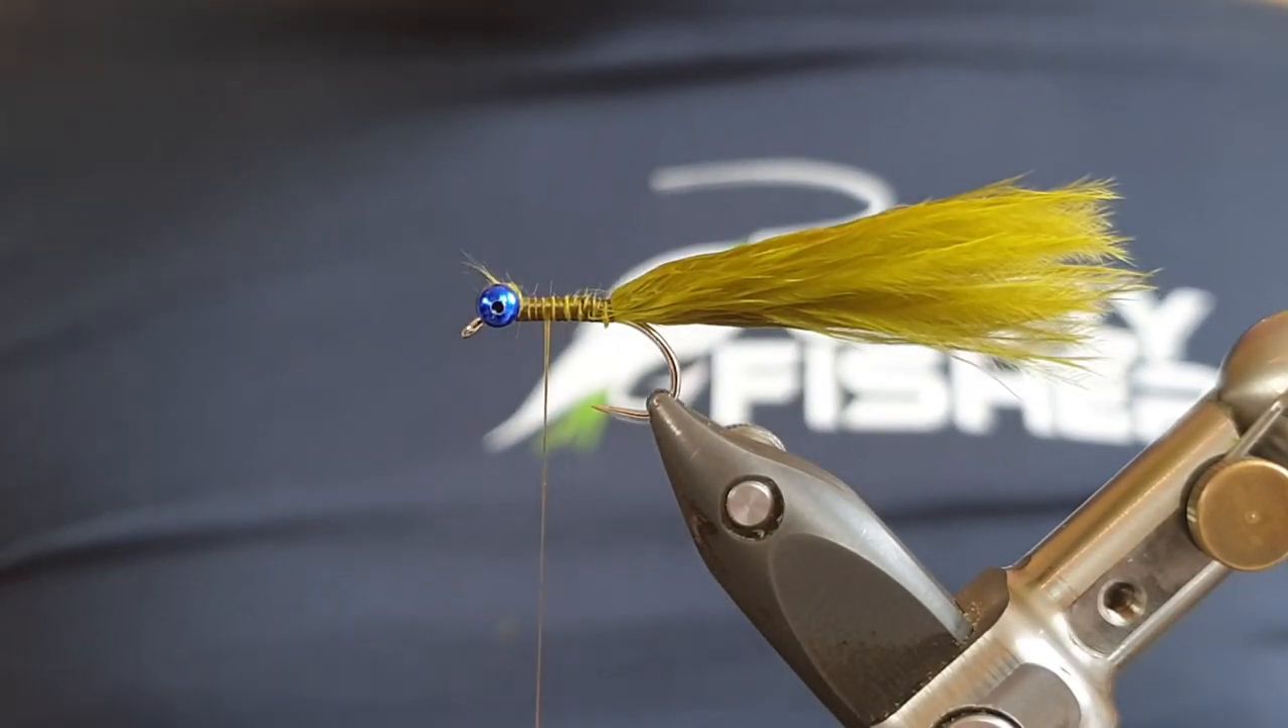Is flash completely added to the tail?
No.